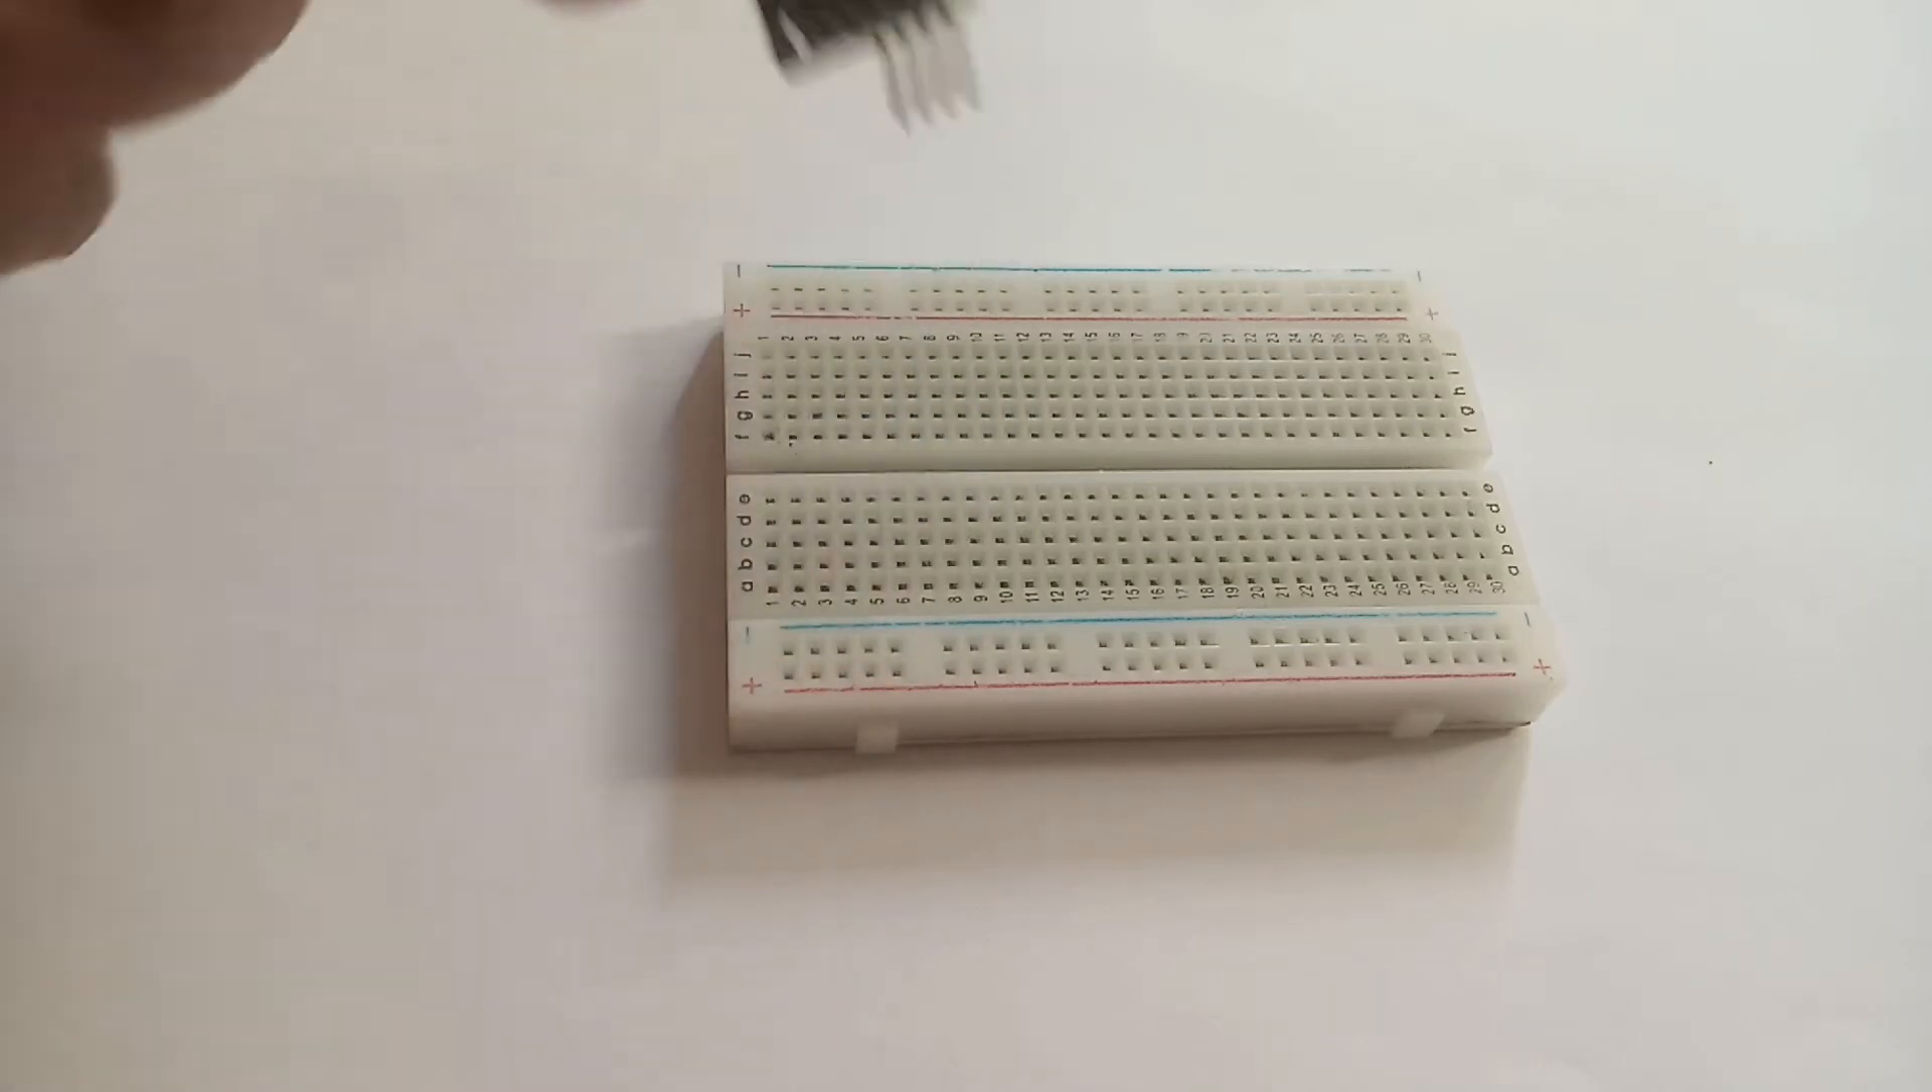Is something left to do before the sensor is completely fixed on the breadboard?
Yes.